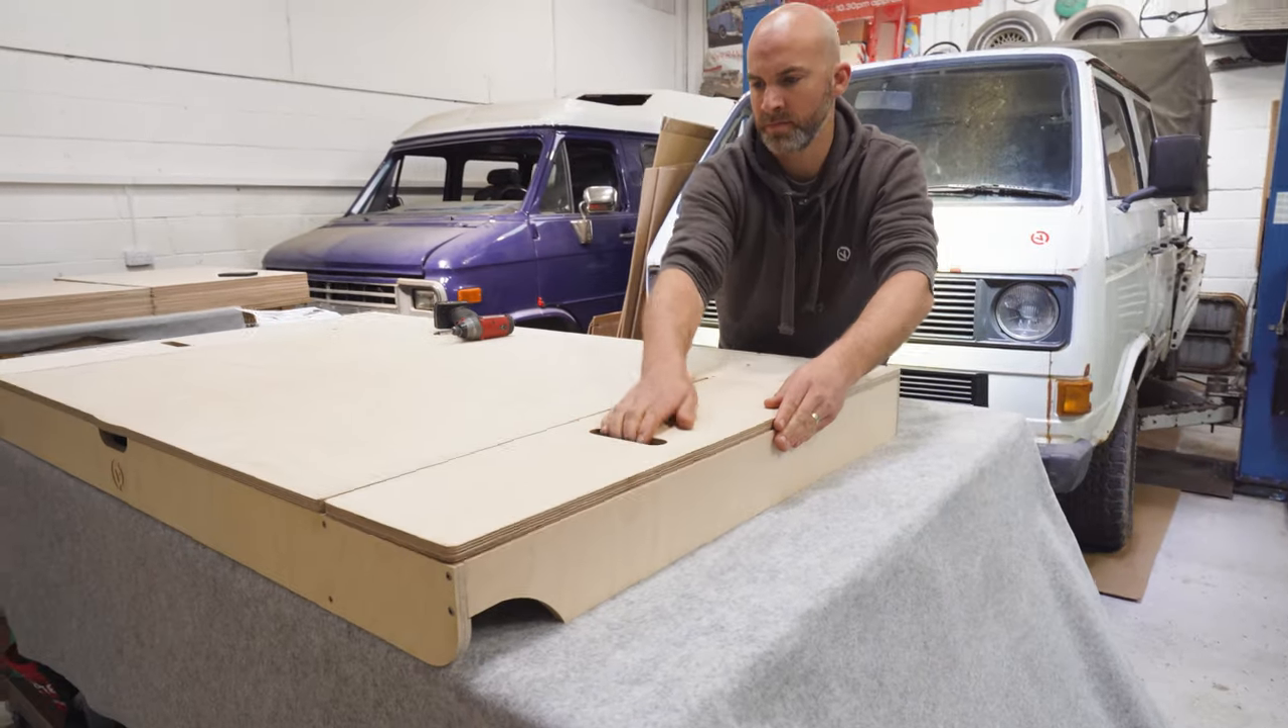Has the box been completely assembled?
Yes.